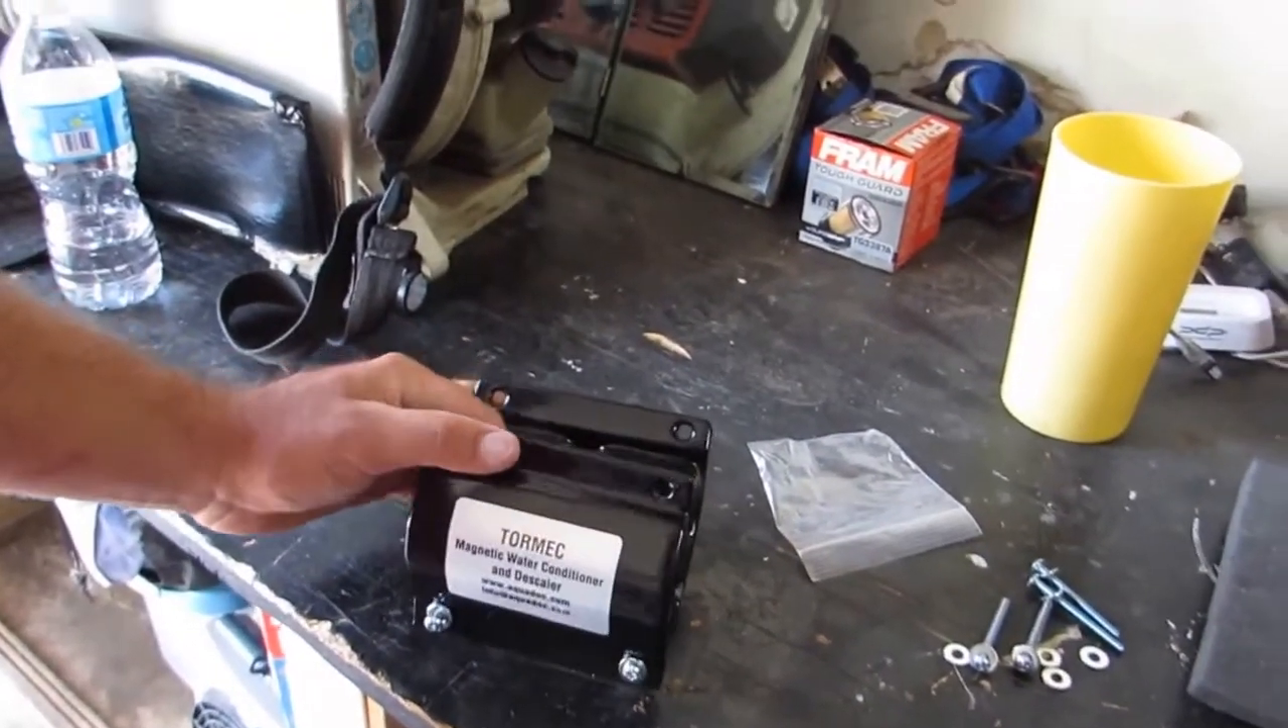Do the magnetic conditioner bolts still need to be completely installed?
Yes.